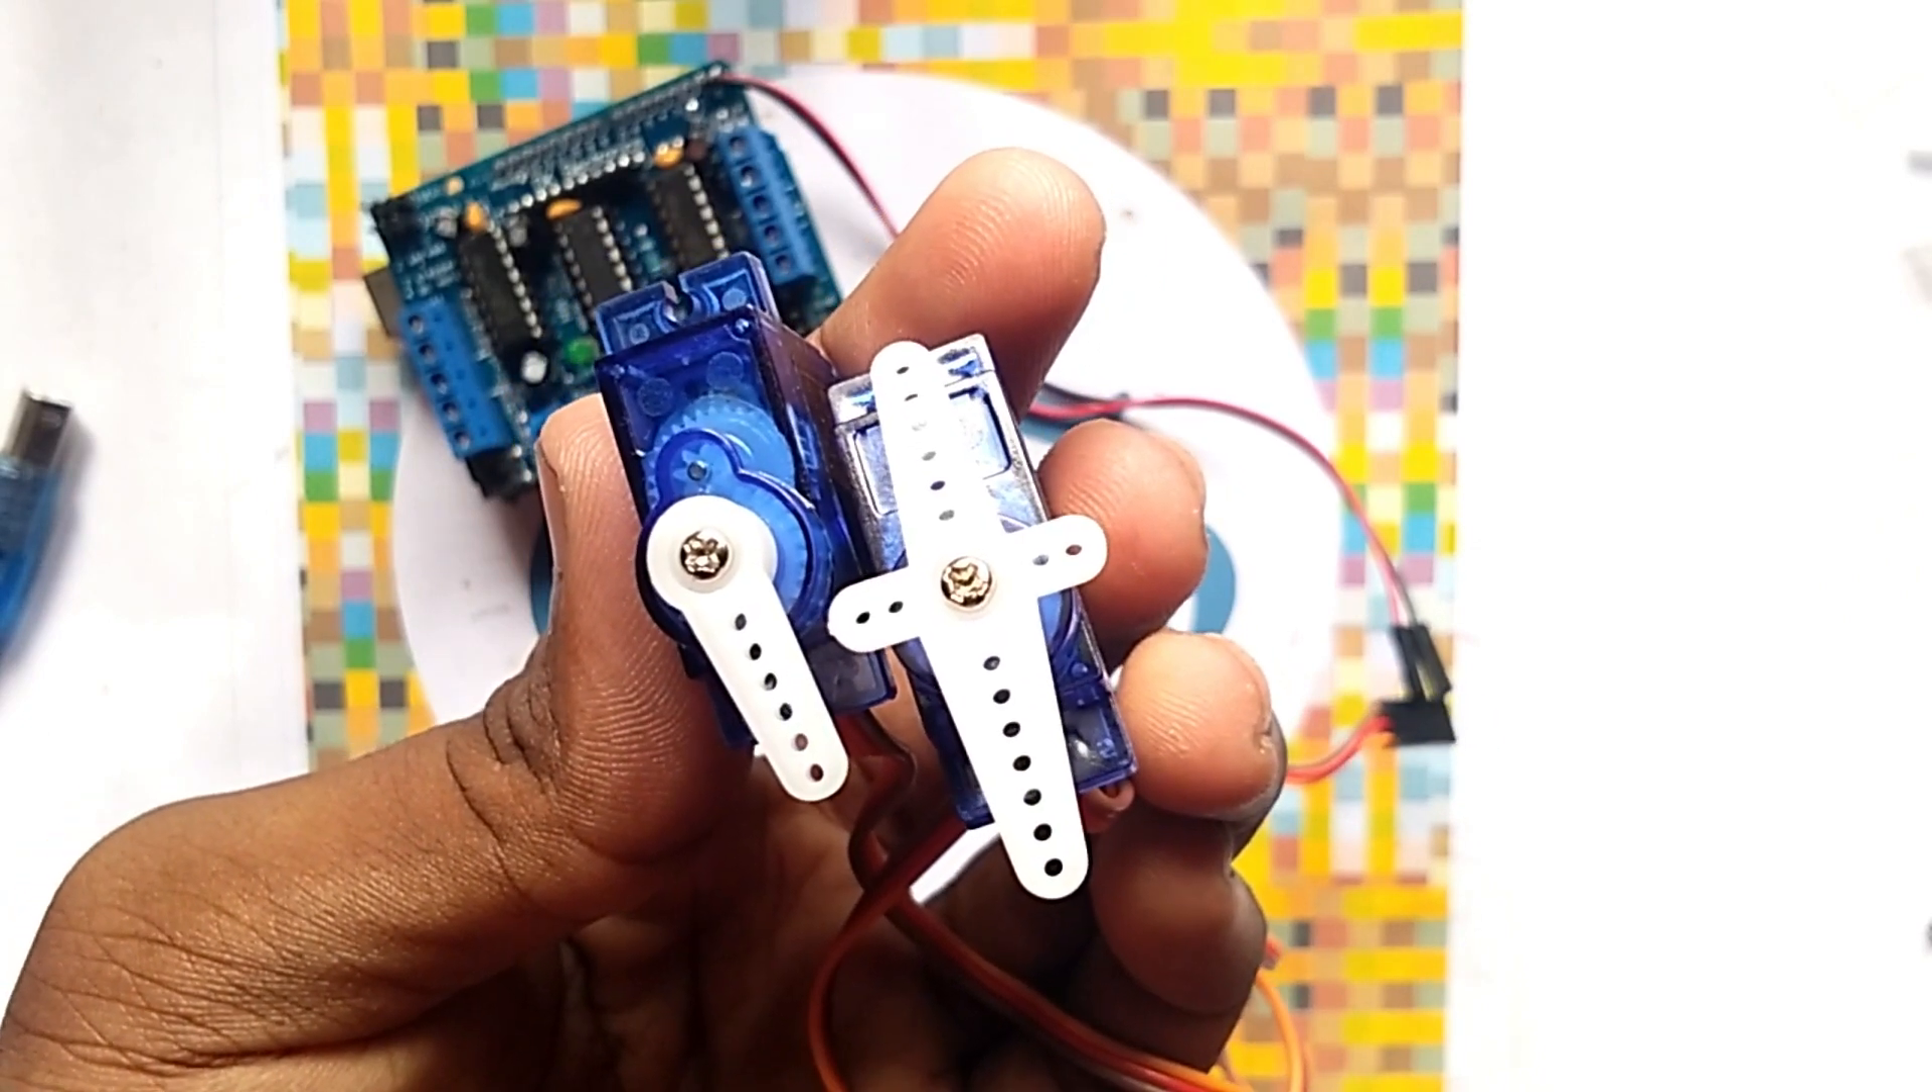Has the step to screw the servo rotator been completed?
Yes.